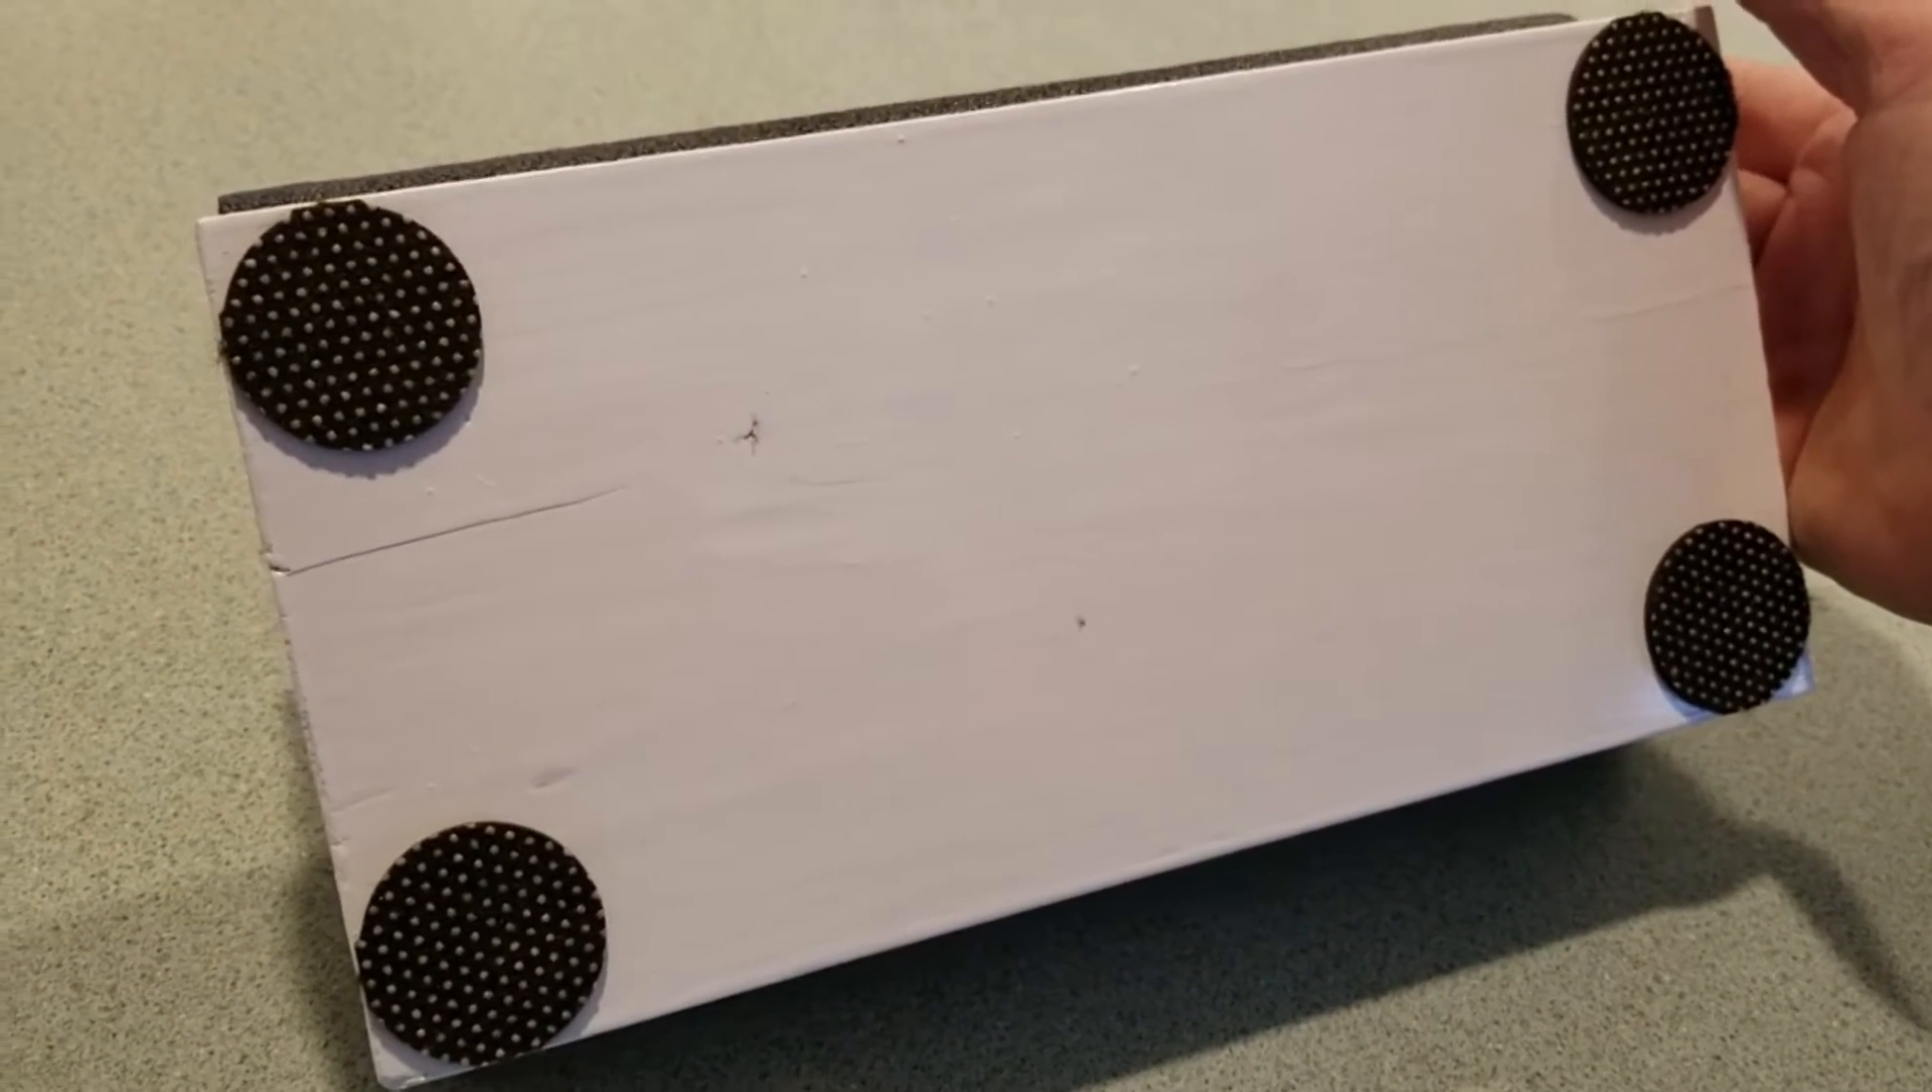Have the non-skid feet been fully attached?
Yes.